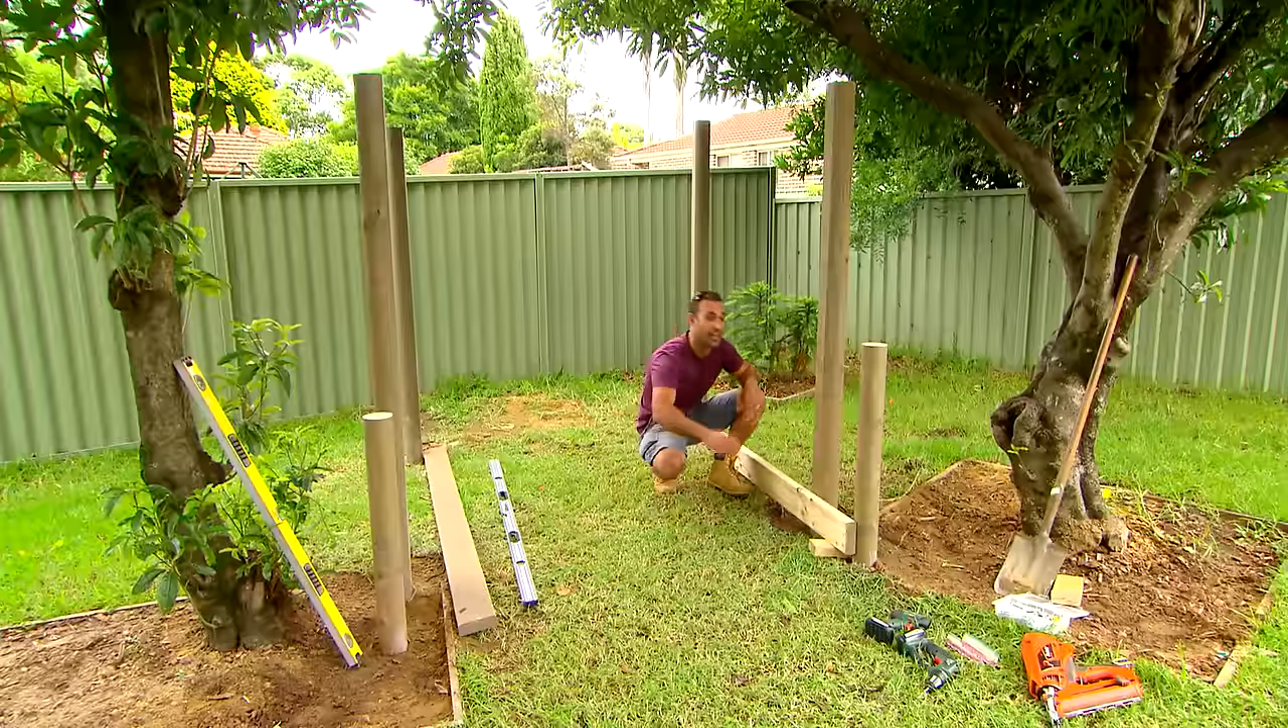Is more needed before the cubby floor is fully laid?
Yes.